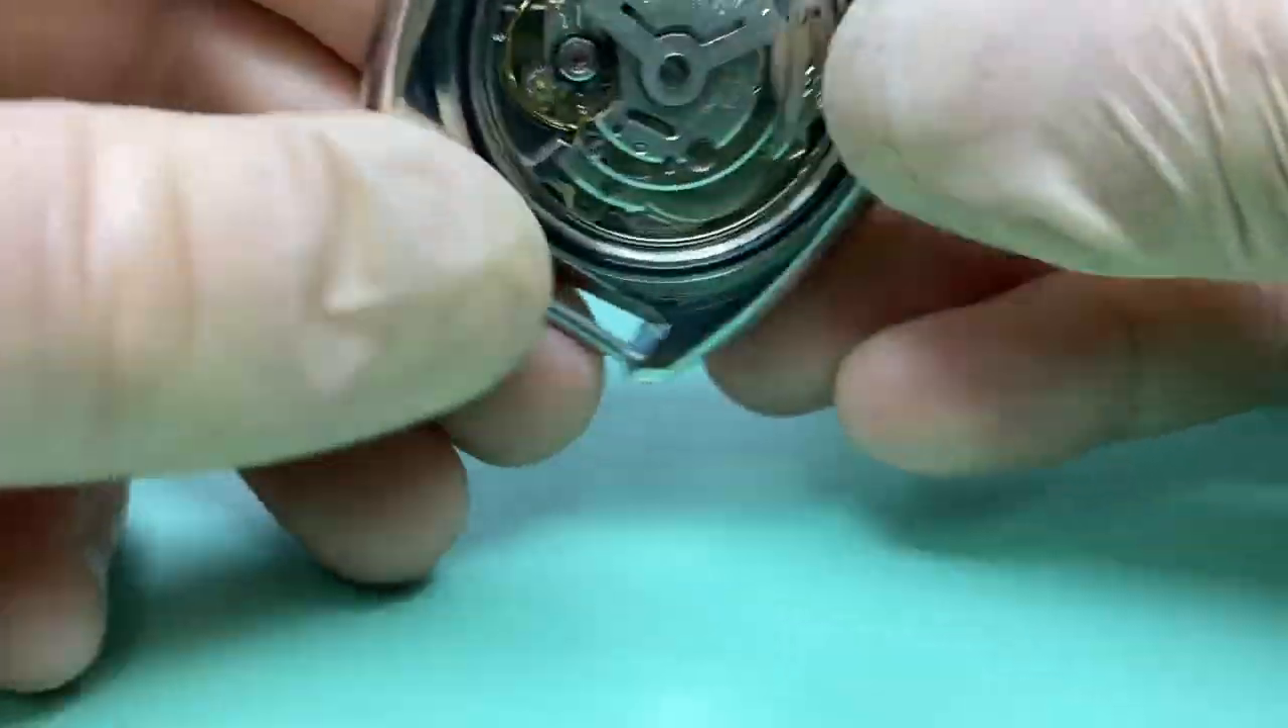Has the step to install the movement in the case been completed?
Yes.